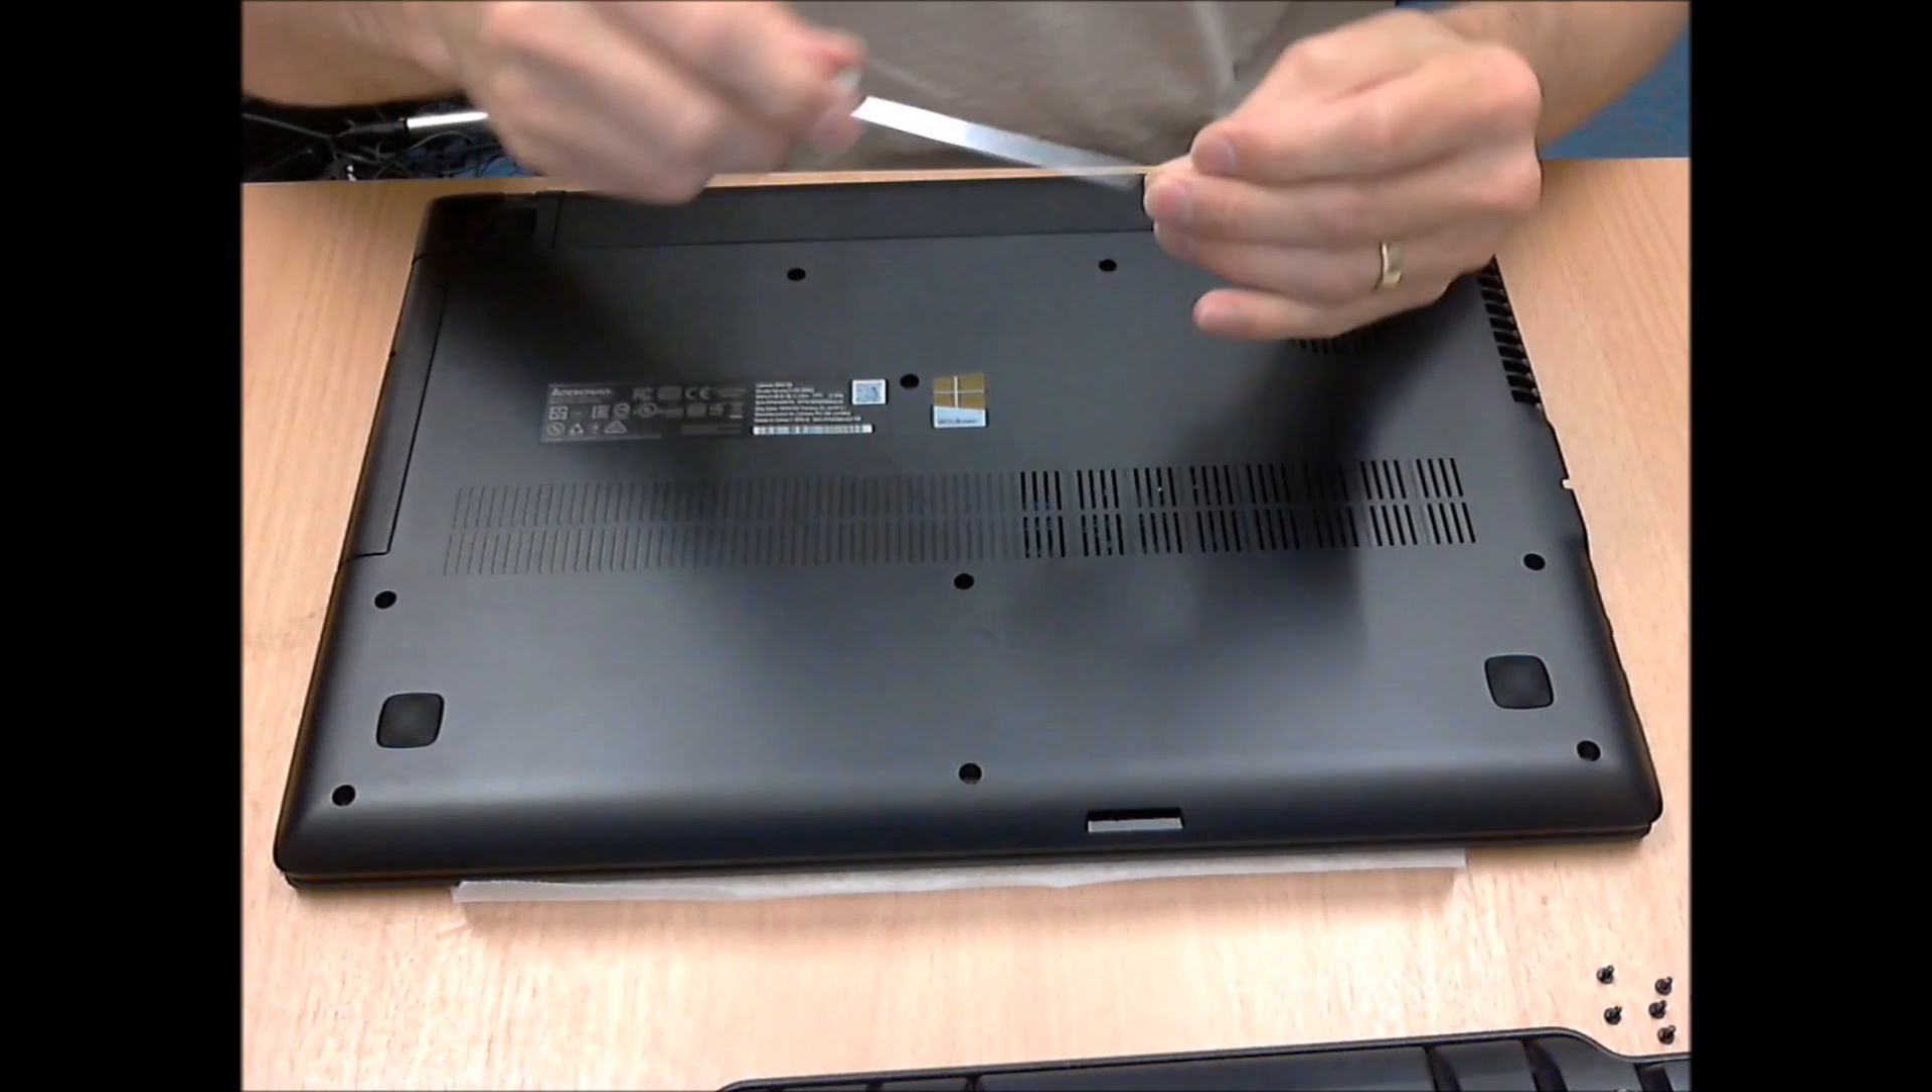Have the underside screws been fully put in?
No.